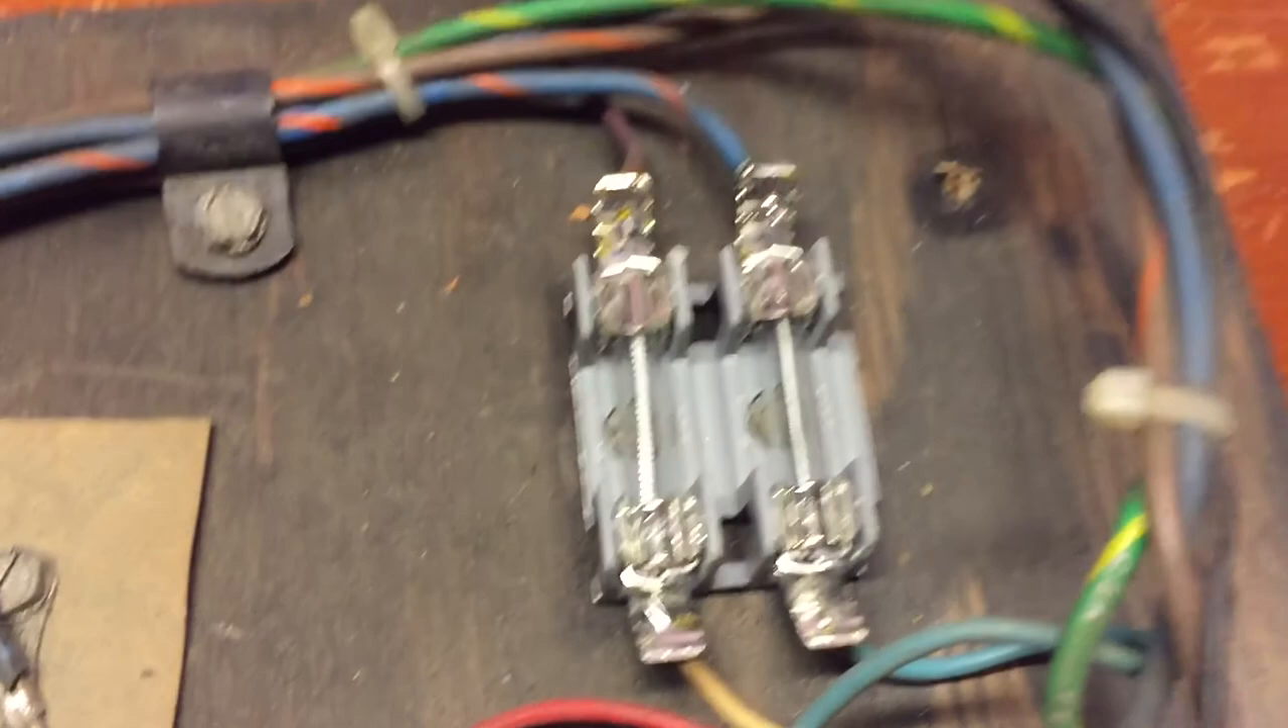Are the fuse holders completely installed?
Yes.